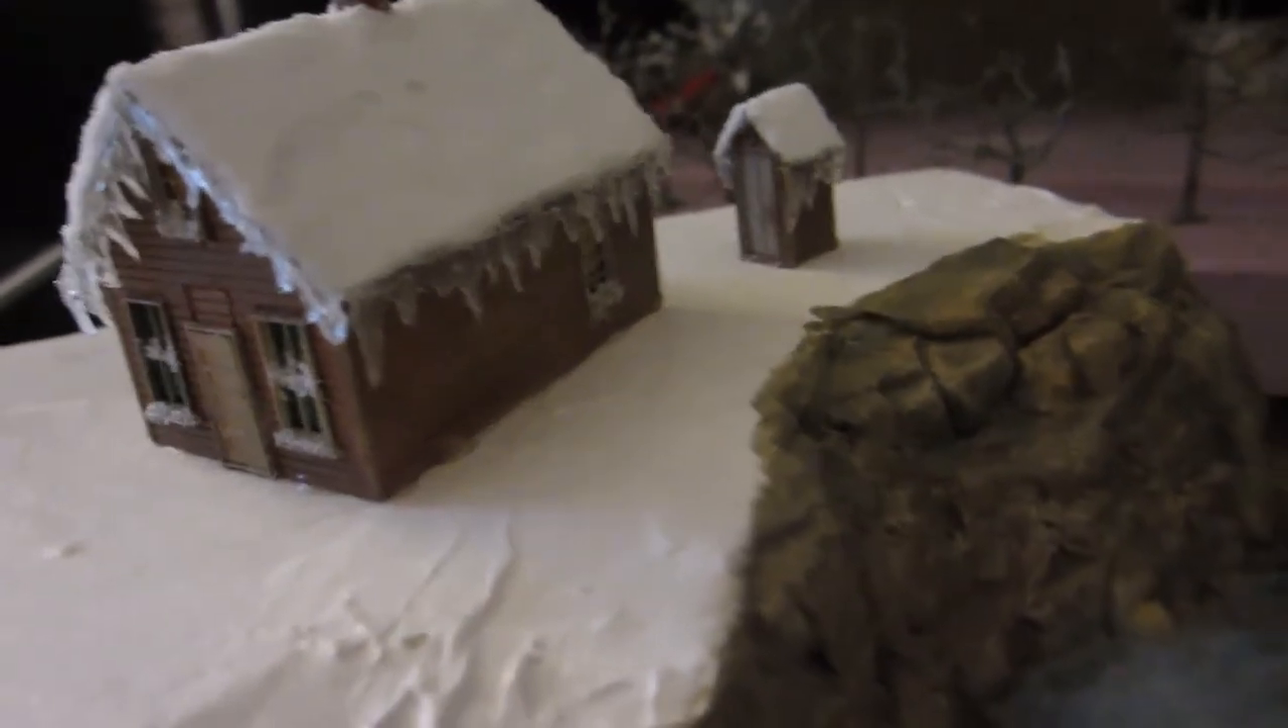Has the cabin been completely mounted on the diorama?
Yes.